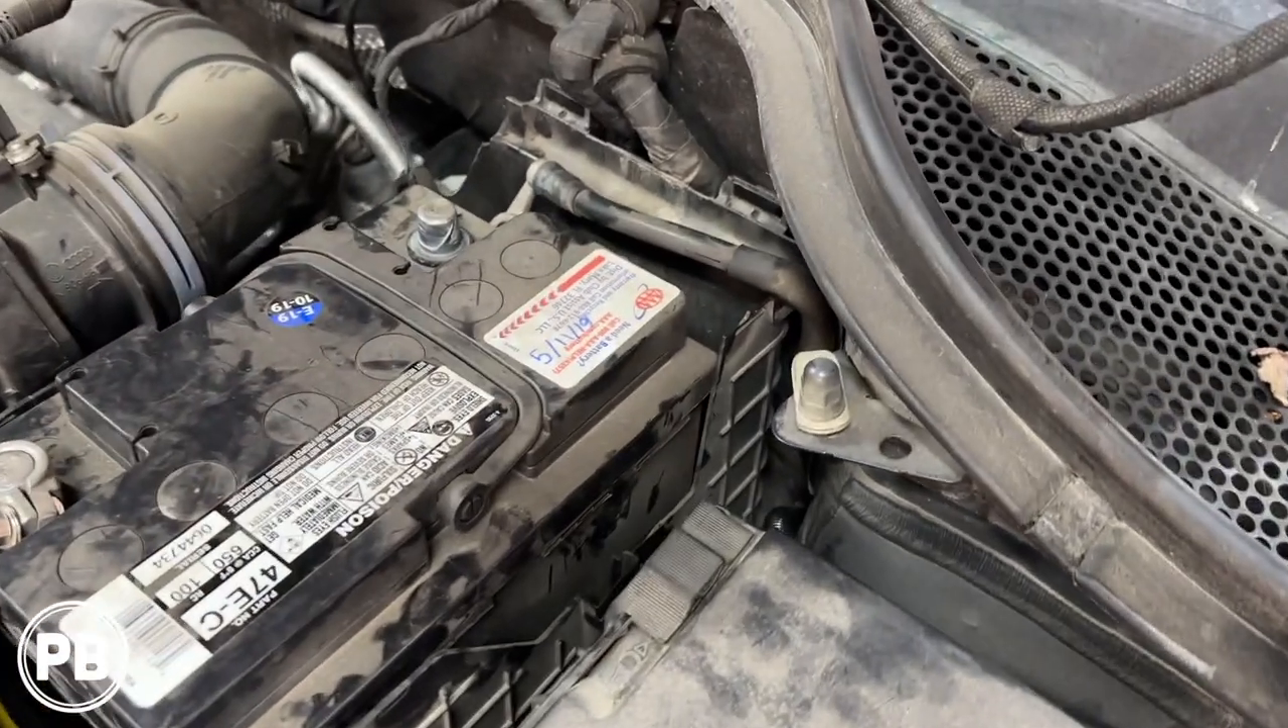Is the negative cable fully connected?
No.